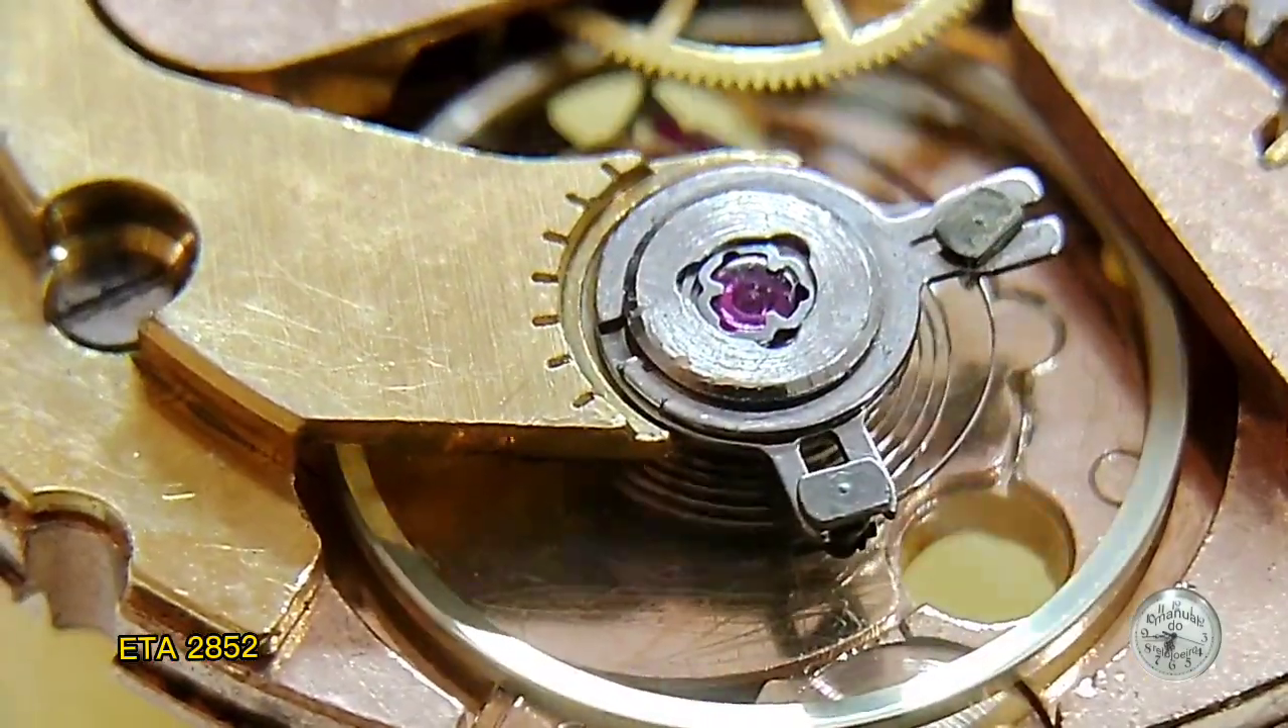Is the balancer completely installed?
Yes.